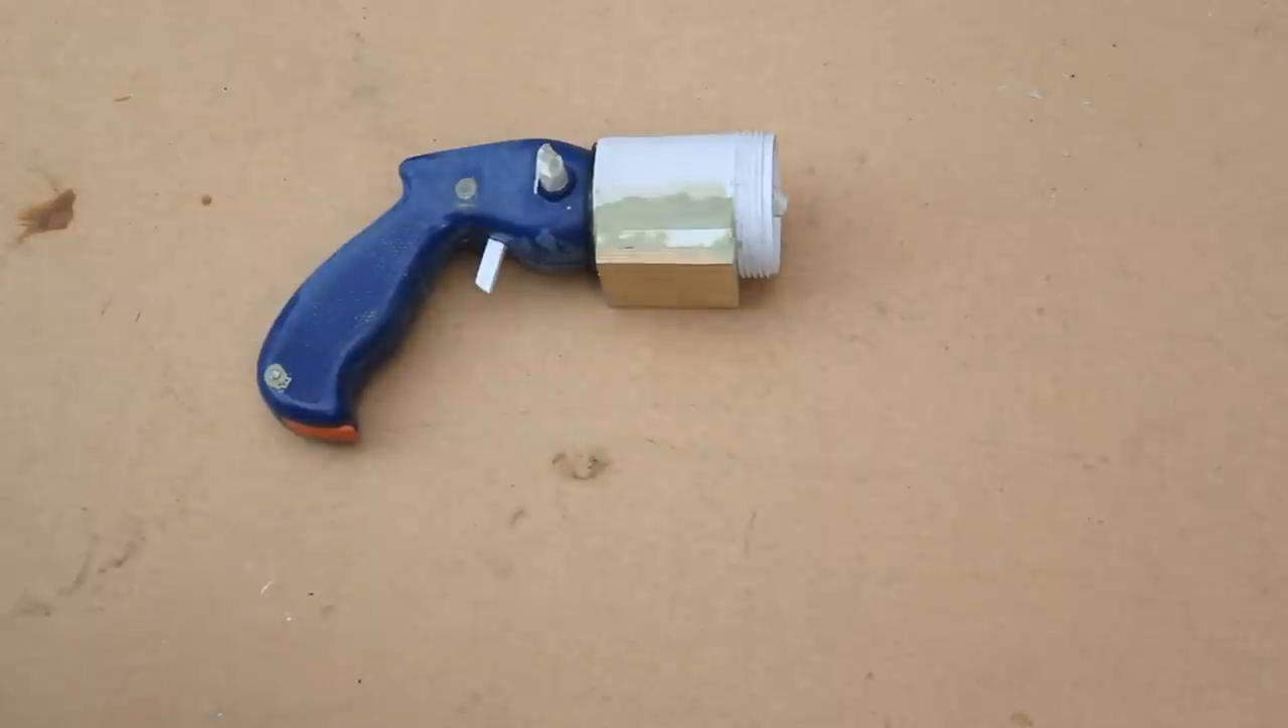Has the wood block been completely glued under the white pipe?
Yes.